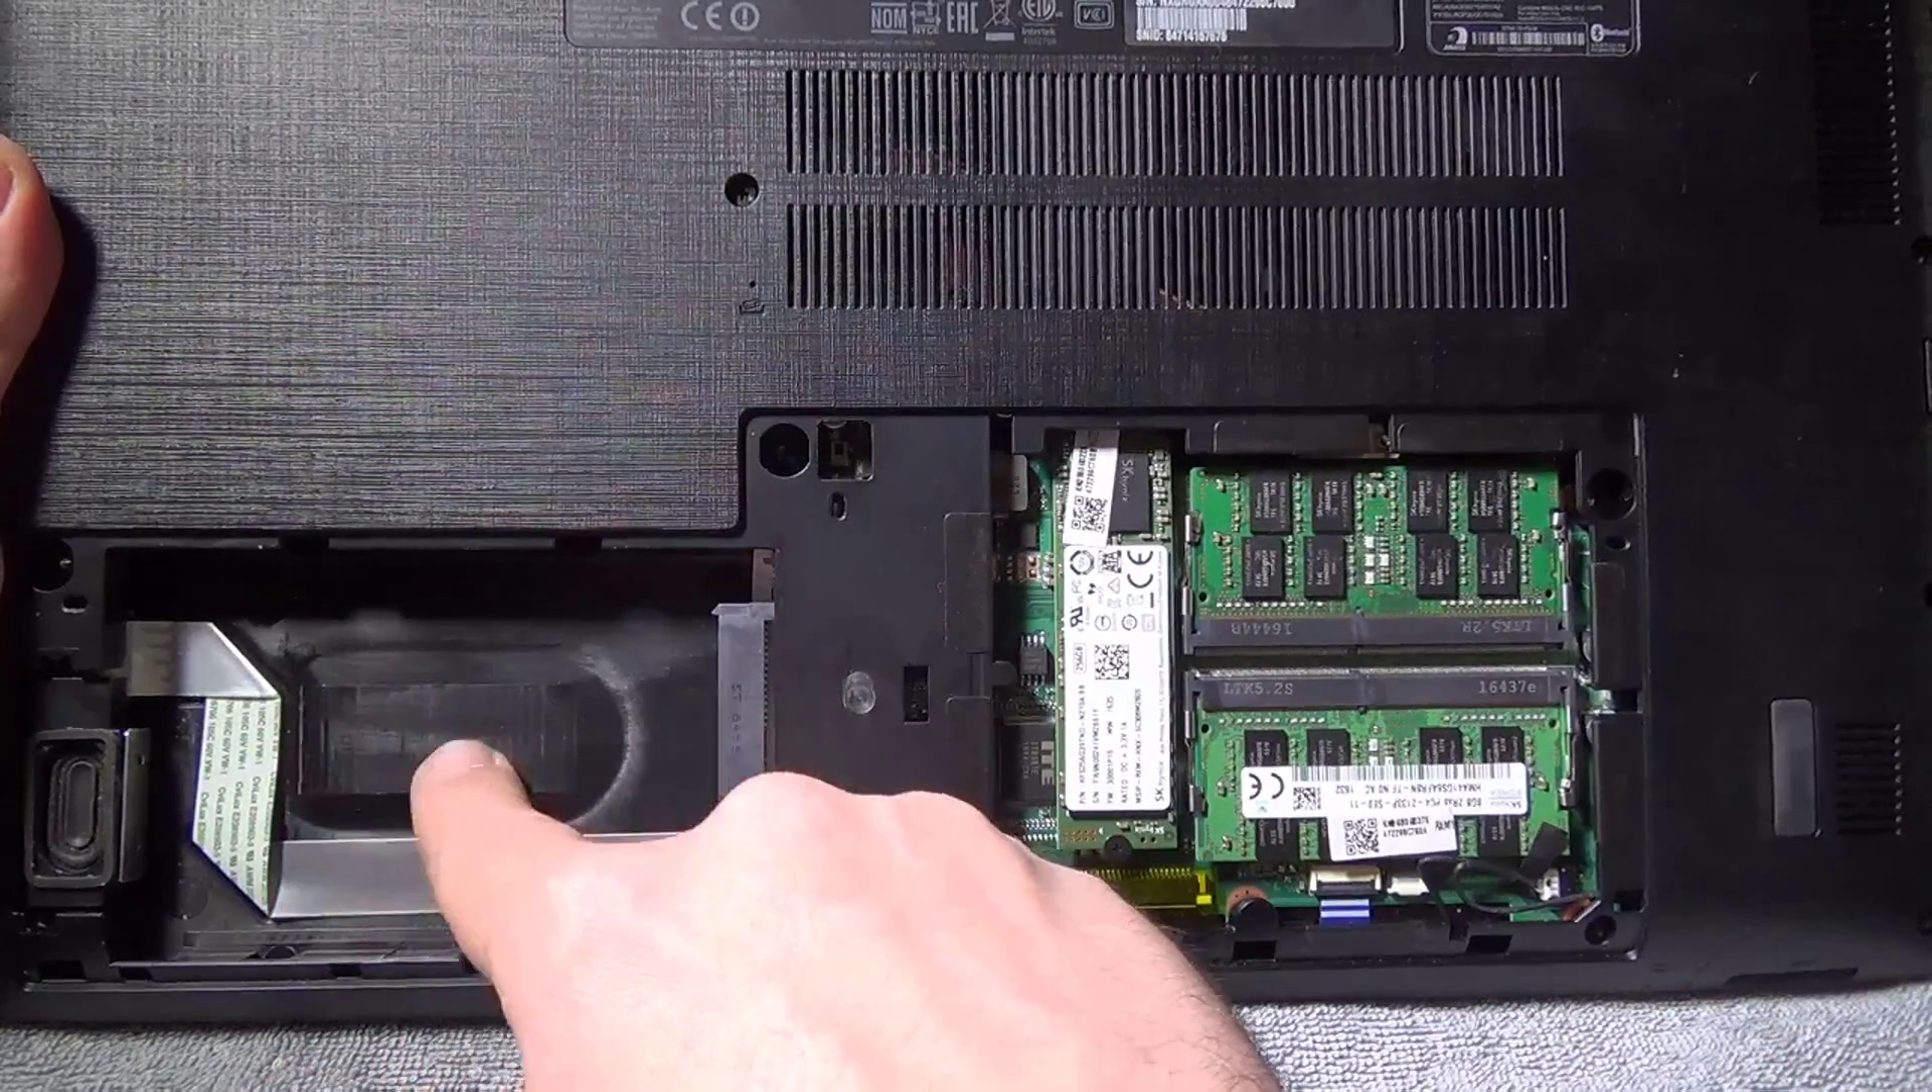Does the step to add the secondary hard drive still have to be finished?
Yes.